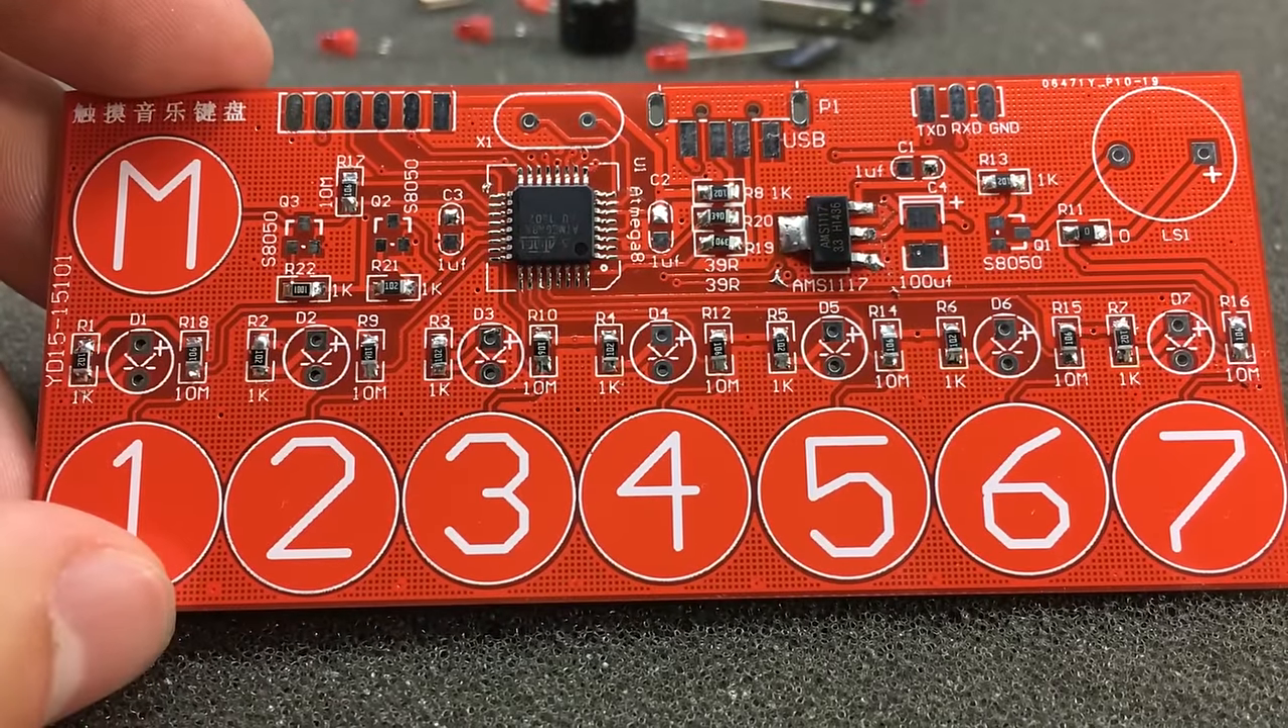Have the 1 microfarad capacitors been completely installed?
No.